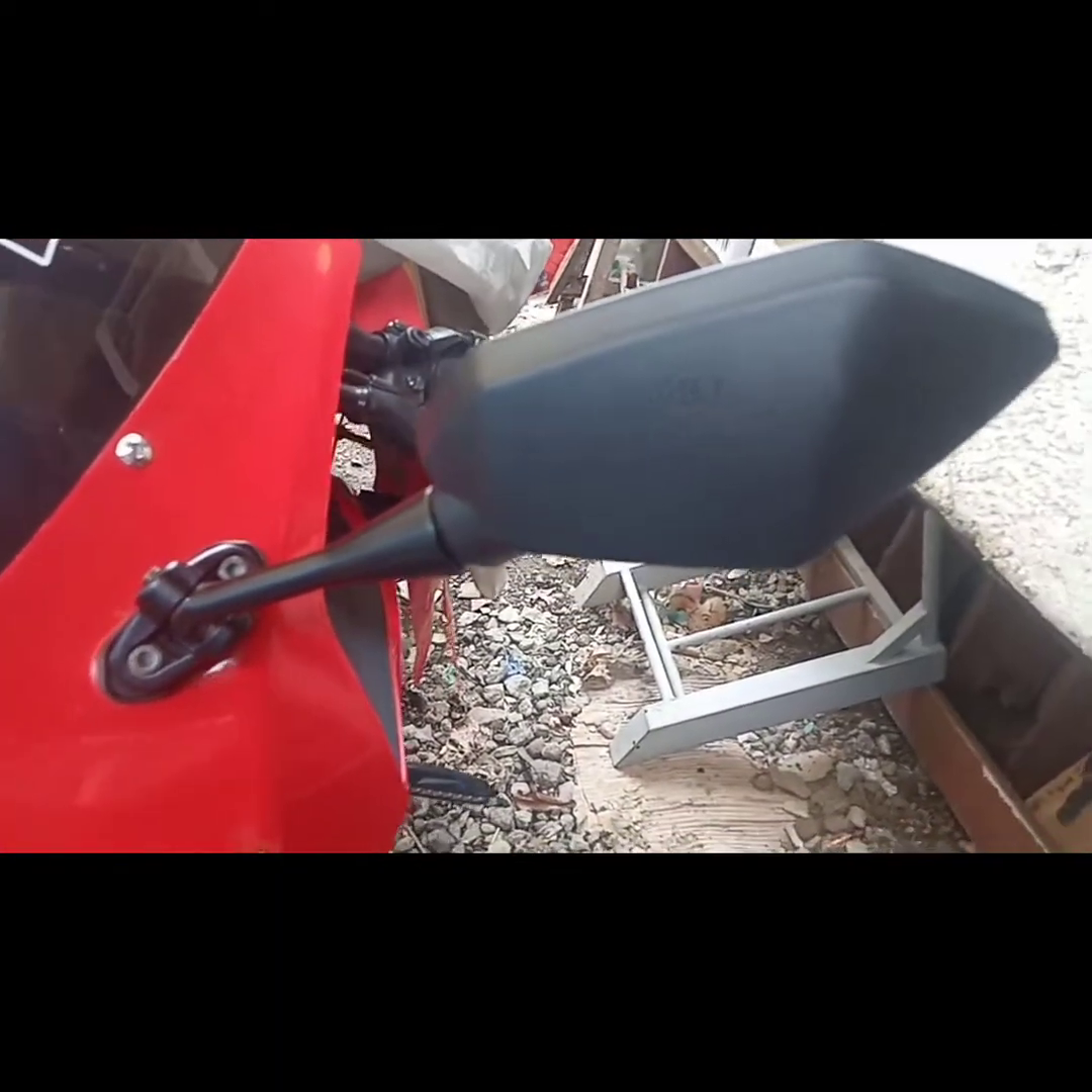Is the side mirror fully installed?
Yes.